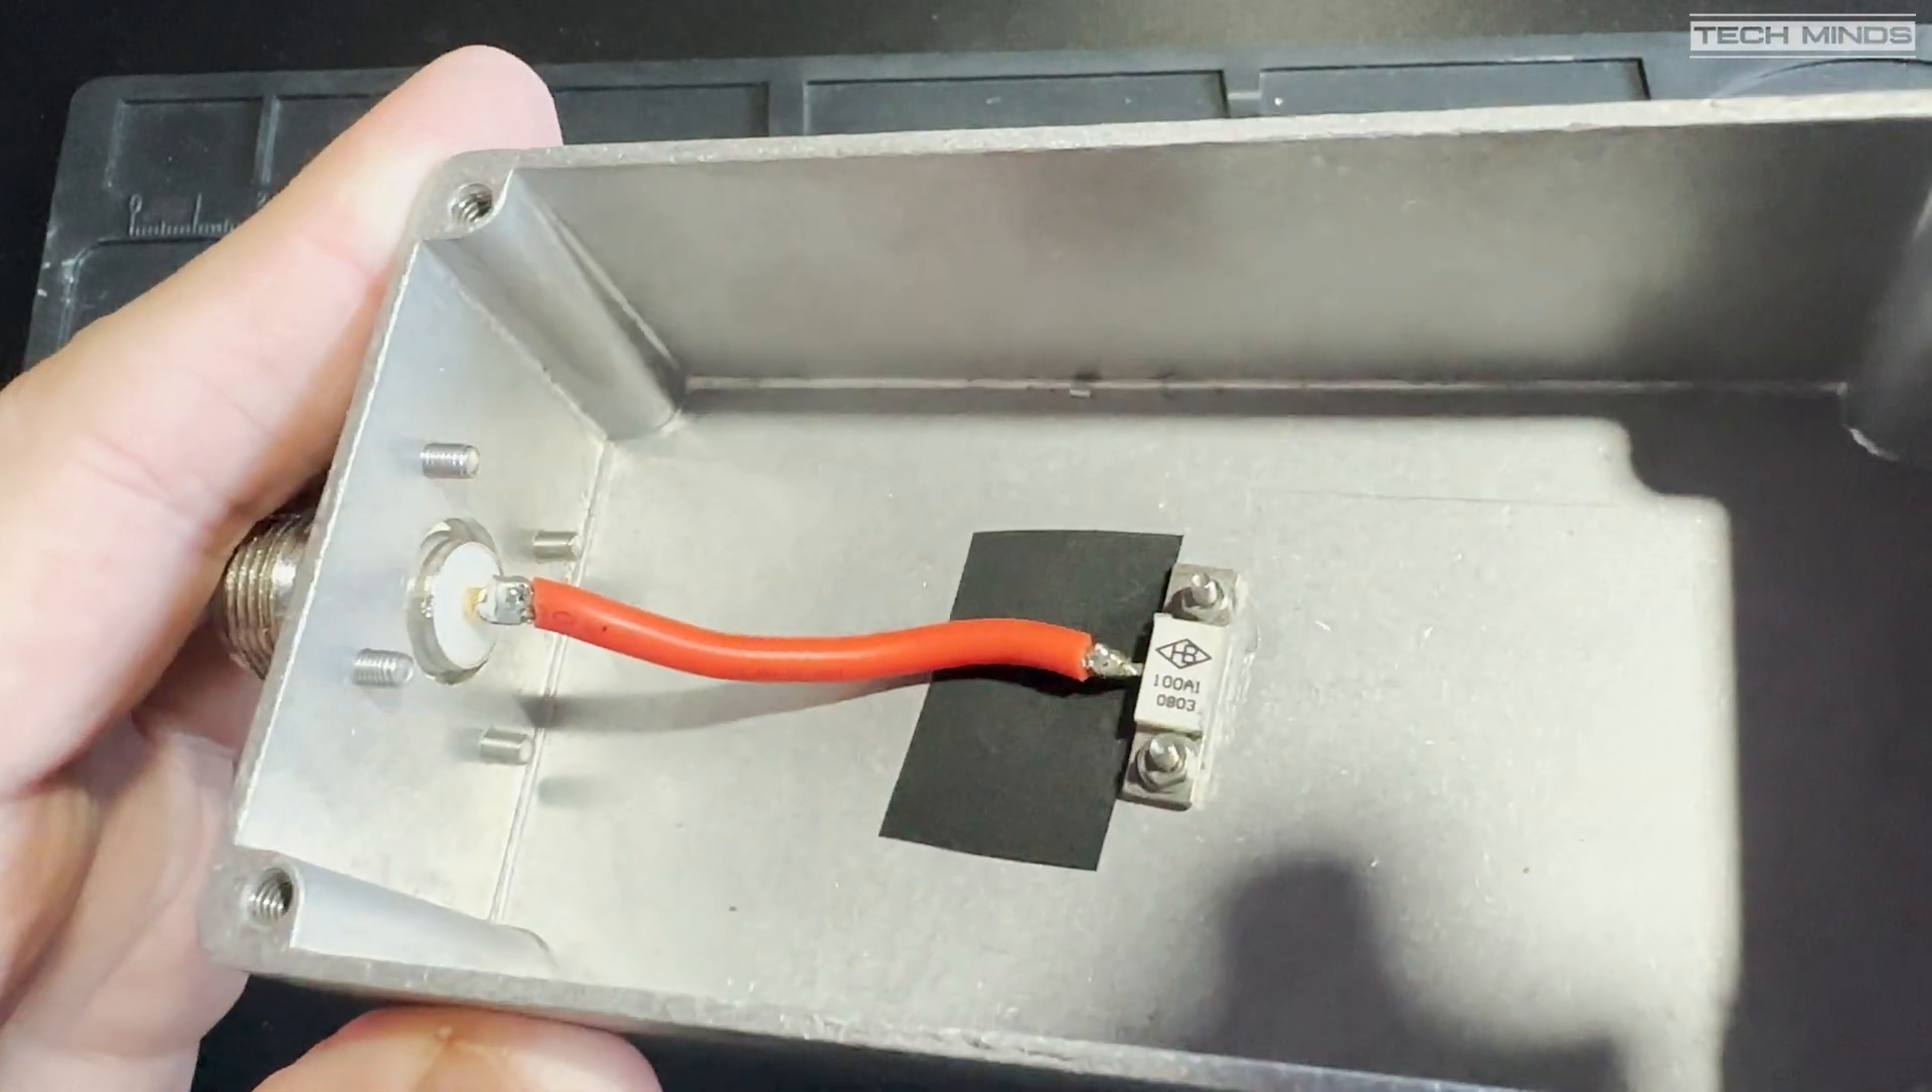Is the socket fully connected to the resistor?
Yes.